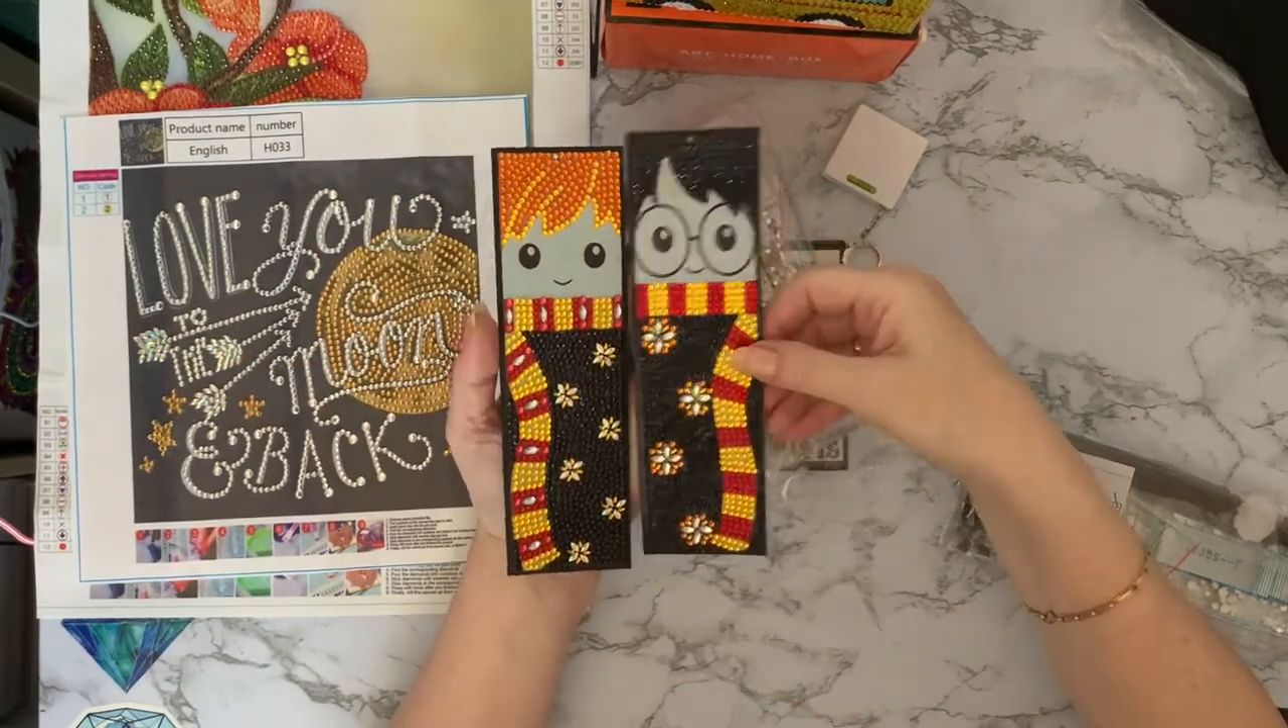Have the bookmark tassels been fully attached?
No.